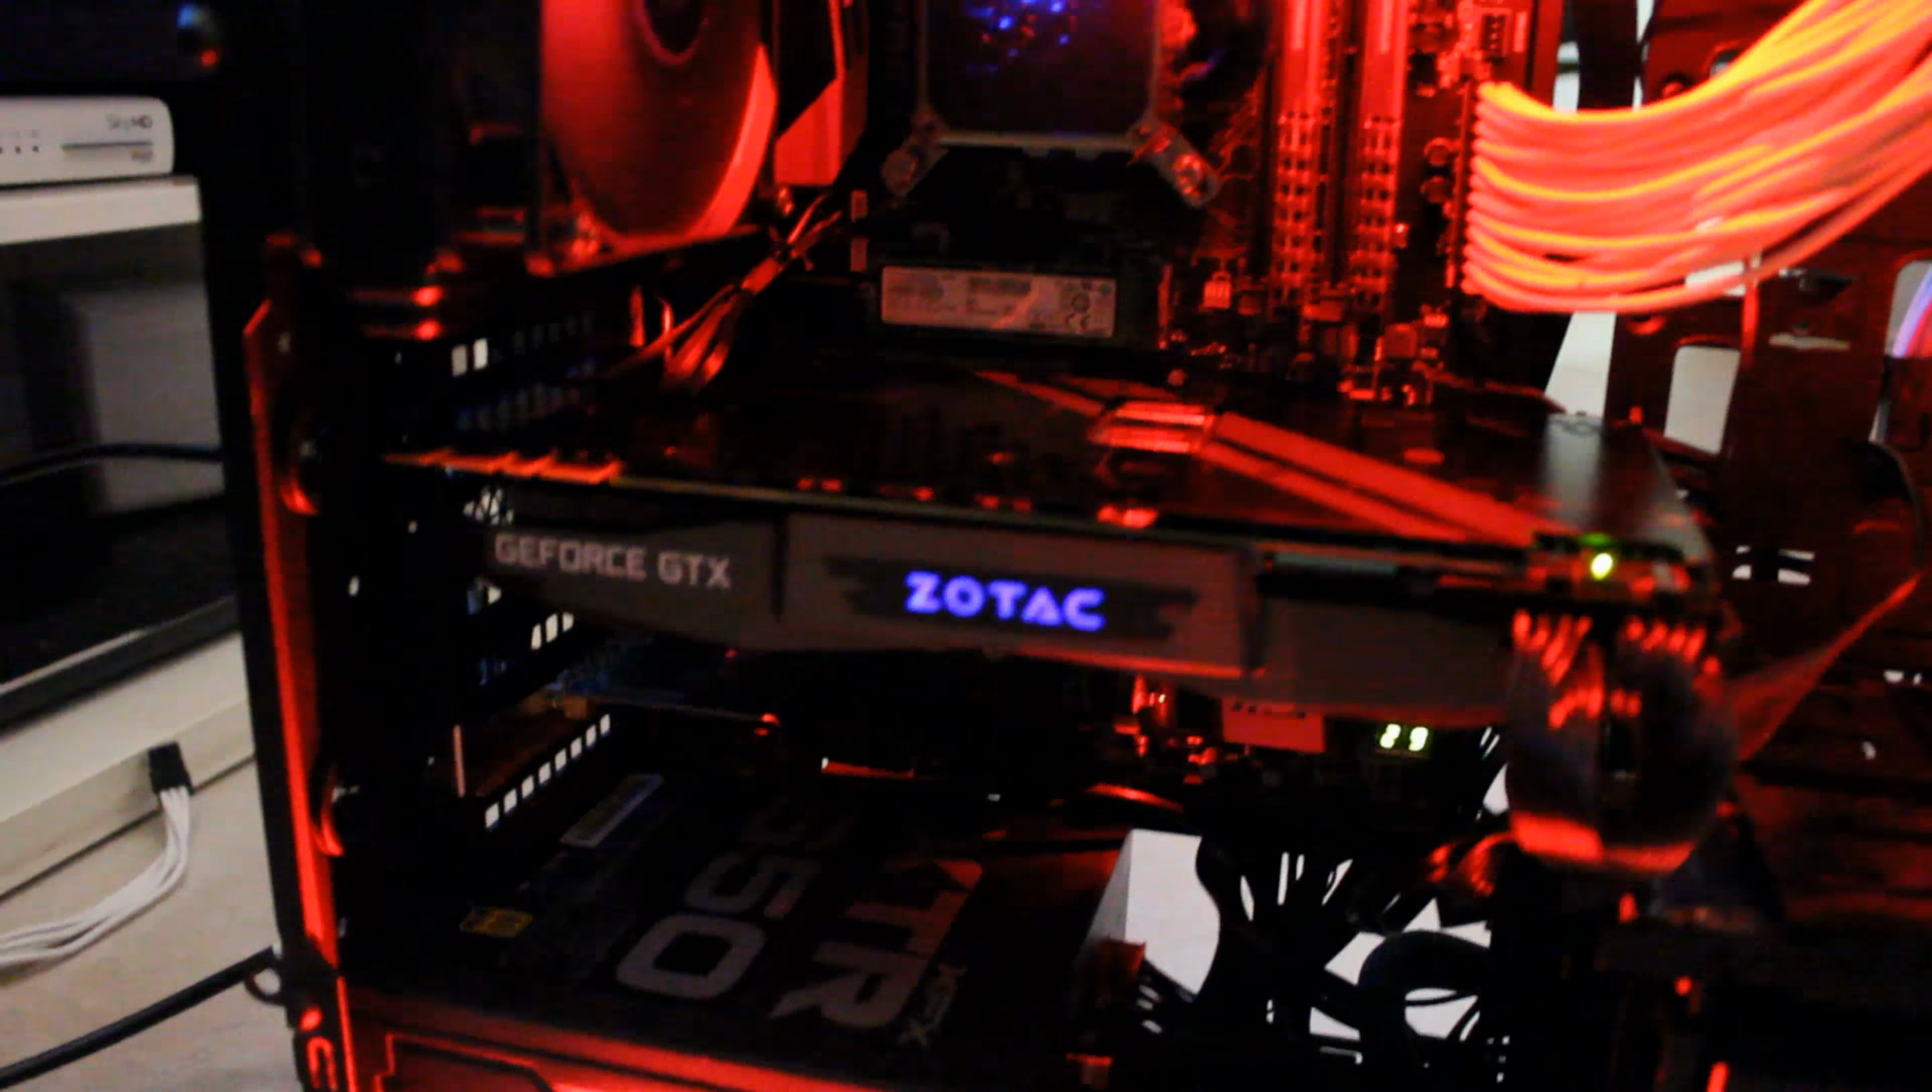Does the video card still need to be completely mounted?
No.